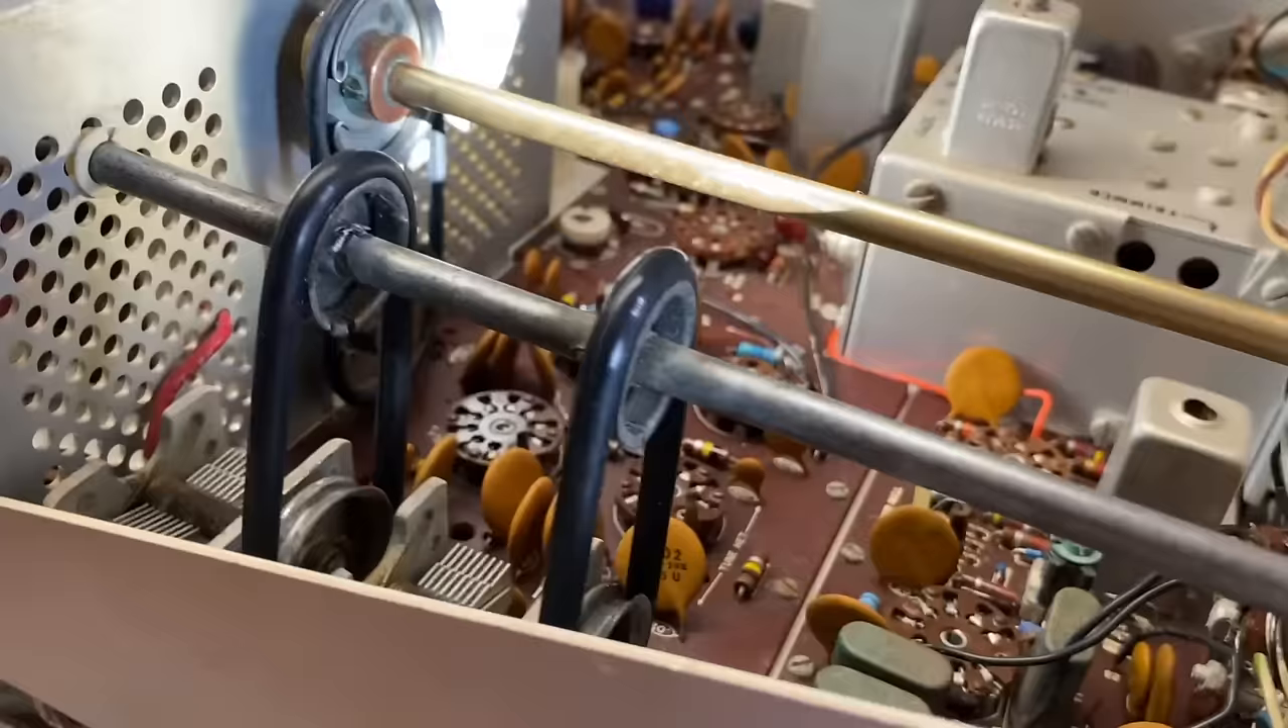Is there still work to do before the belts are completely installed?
No.